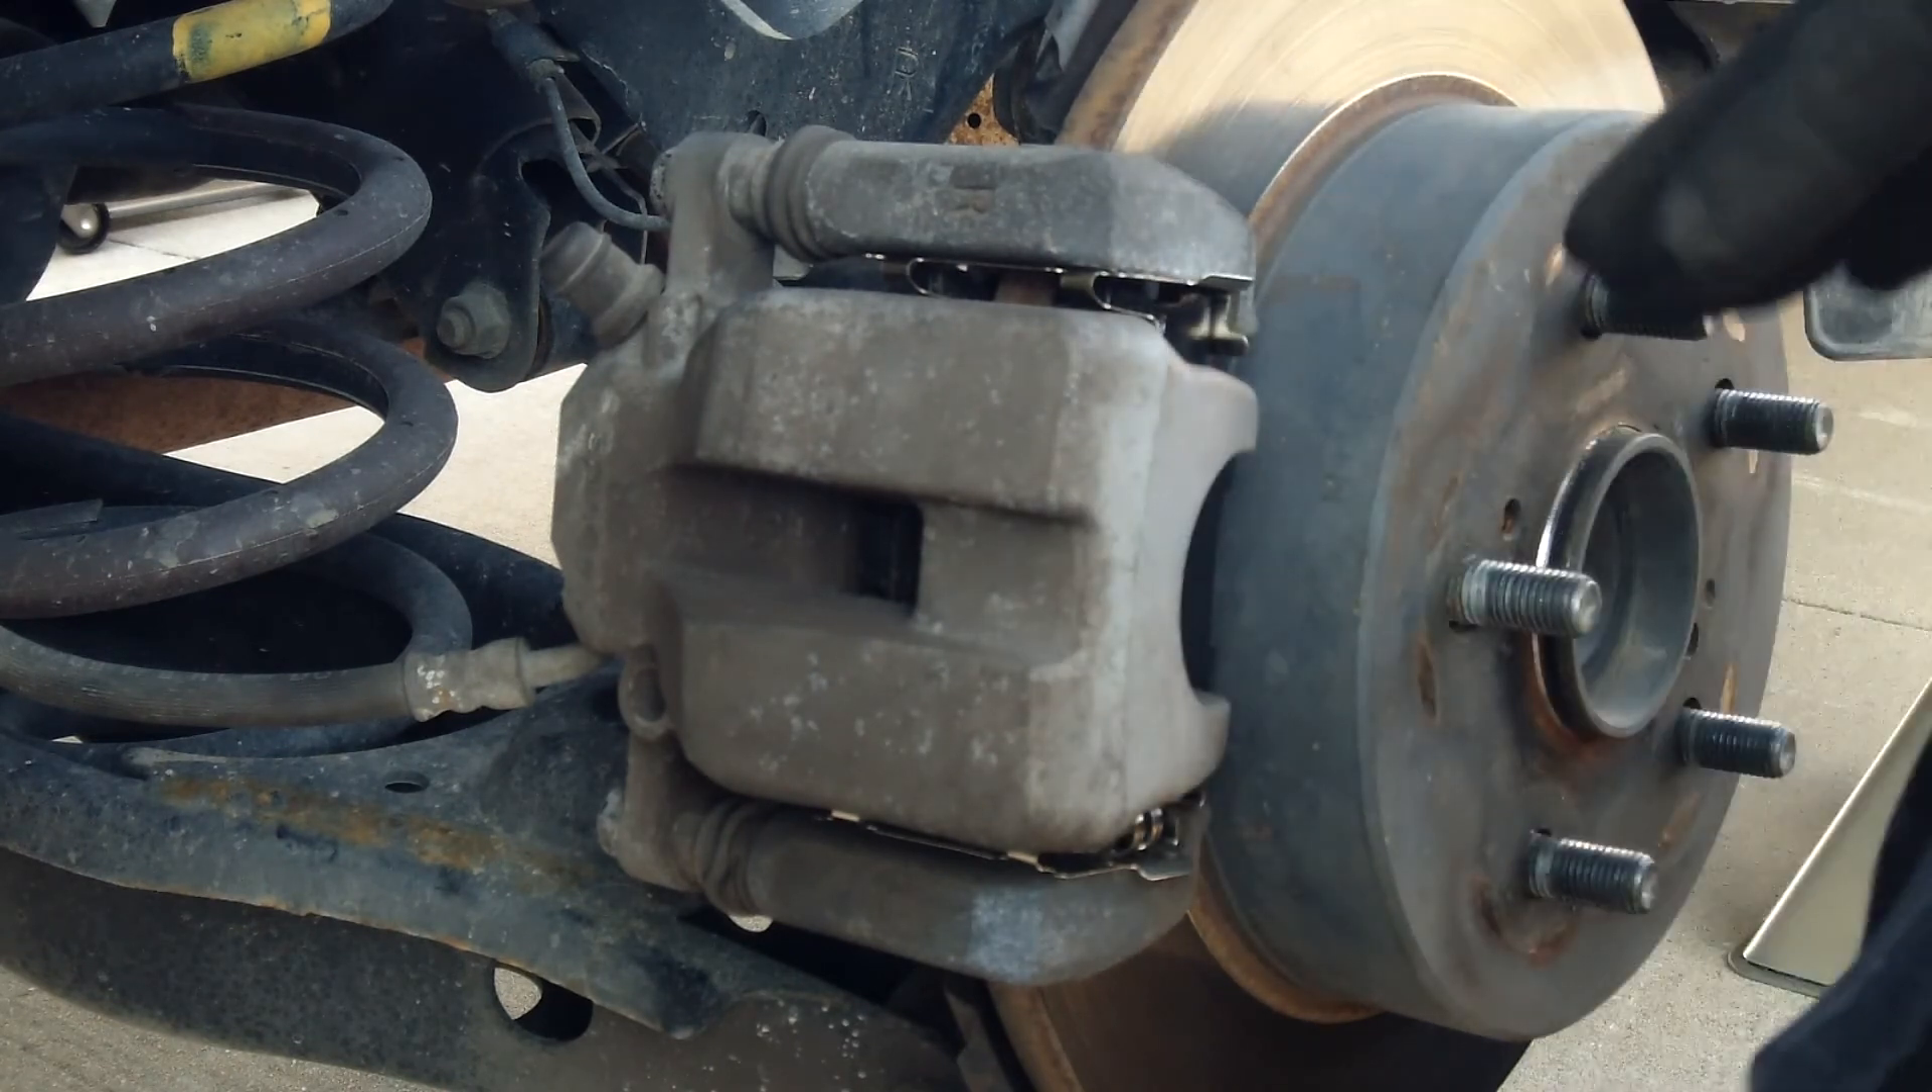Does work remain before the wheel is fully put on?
Yes.